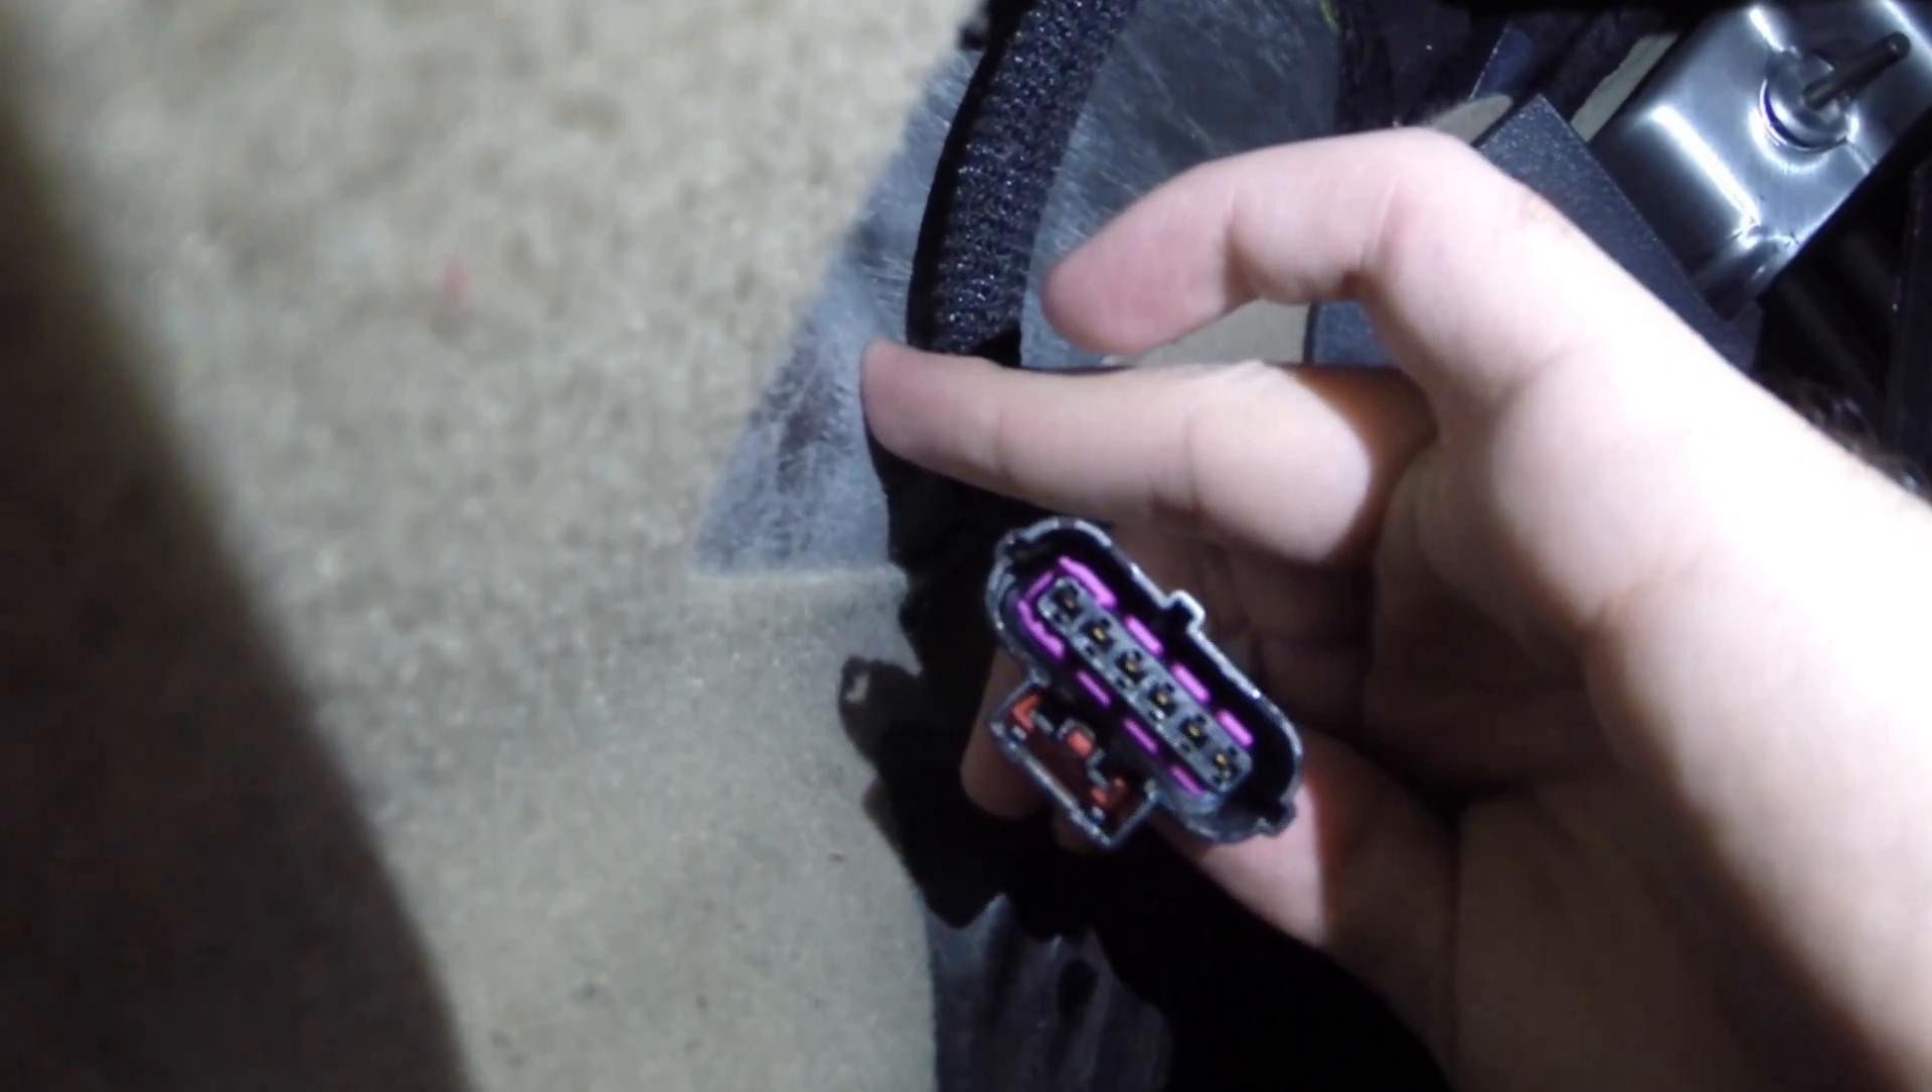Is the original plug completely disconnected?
Yes.